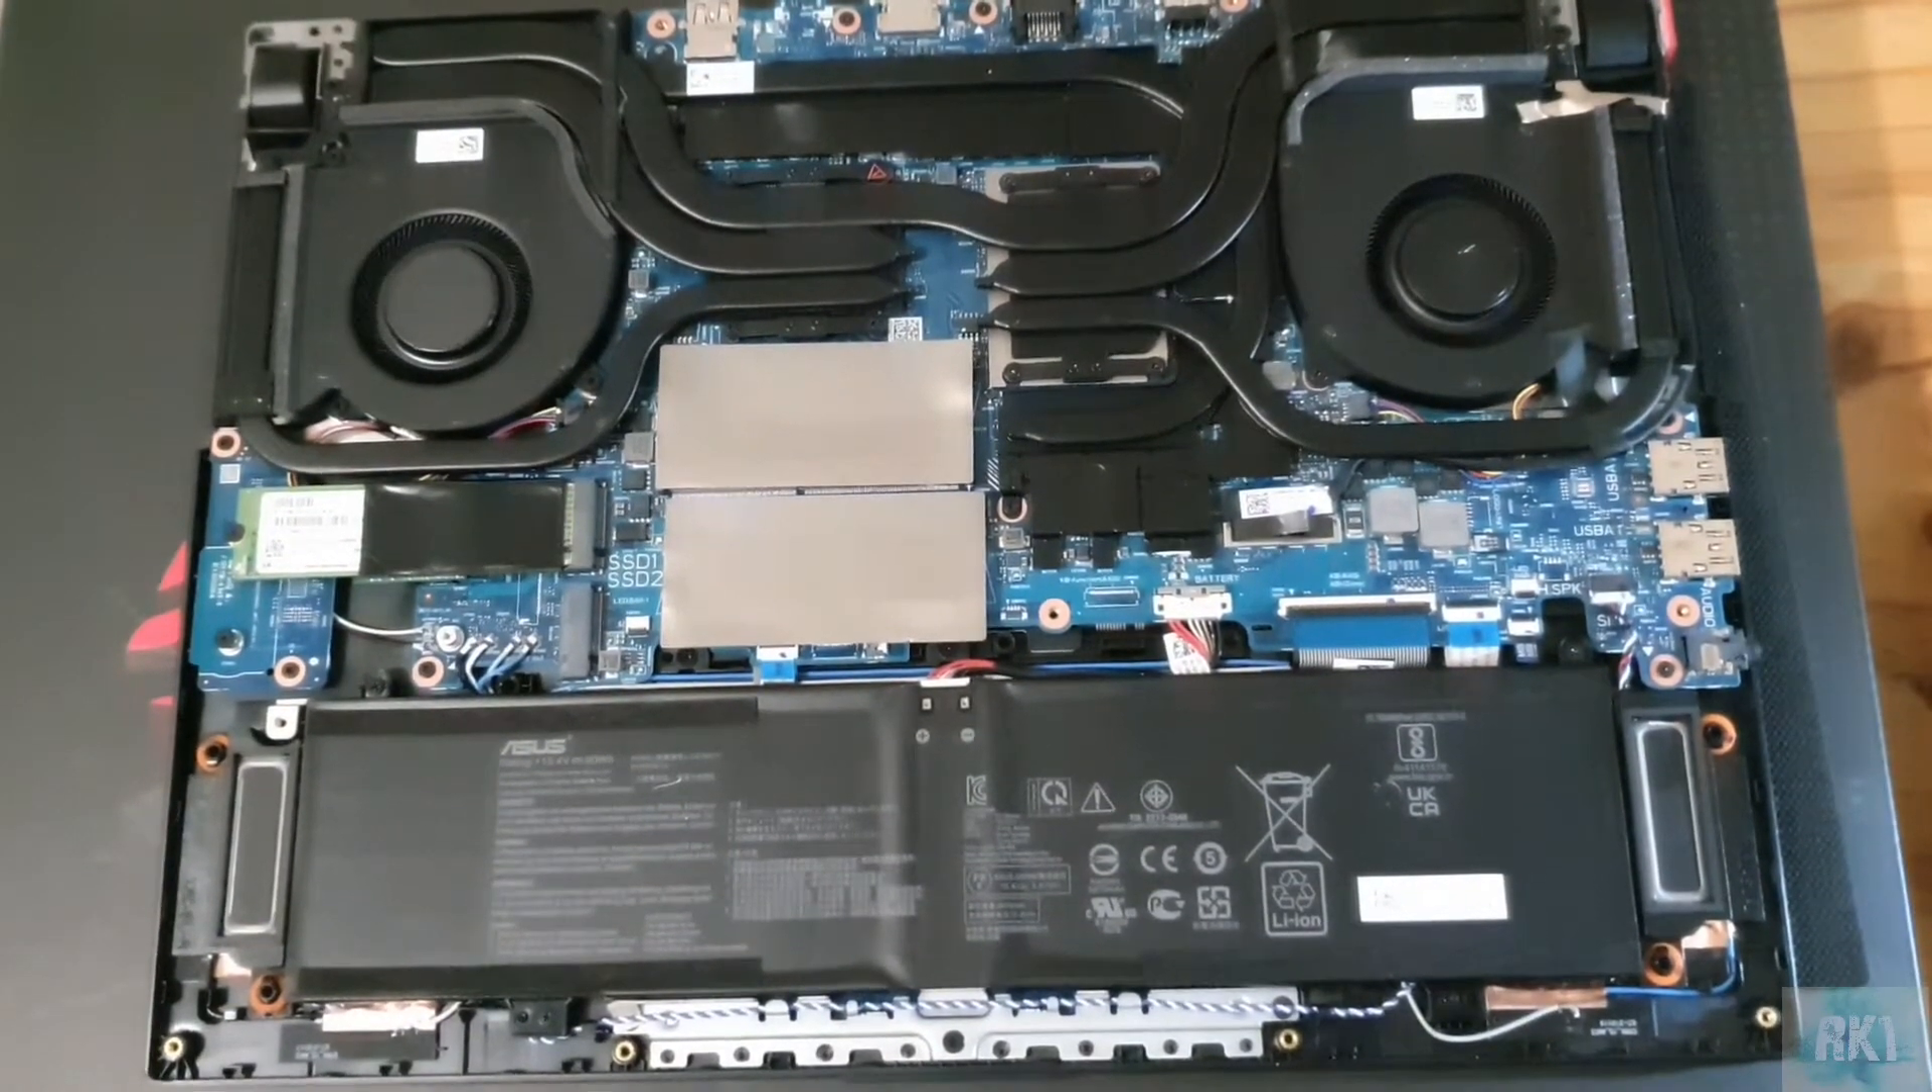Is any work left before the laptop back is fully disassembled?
No.